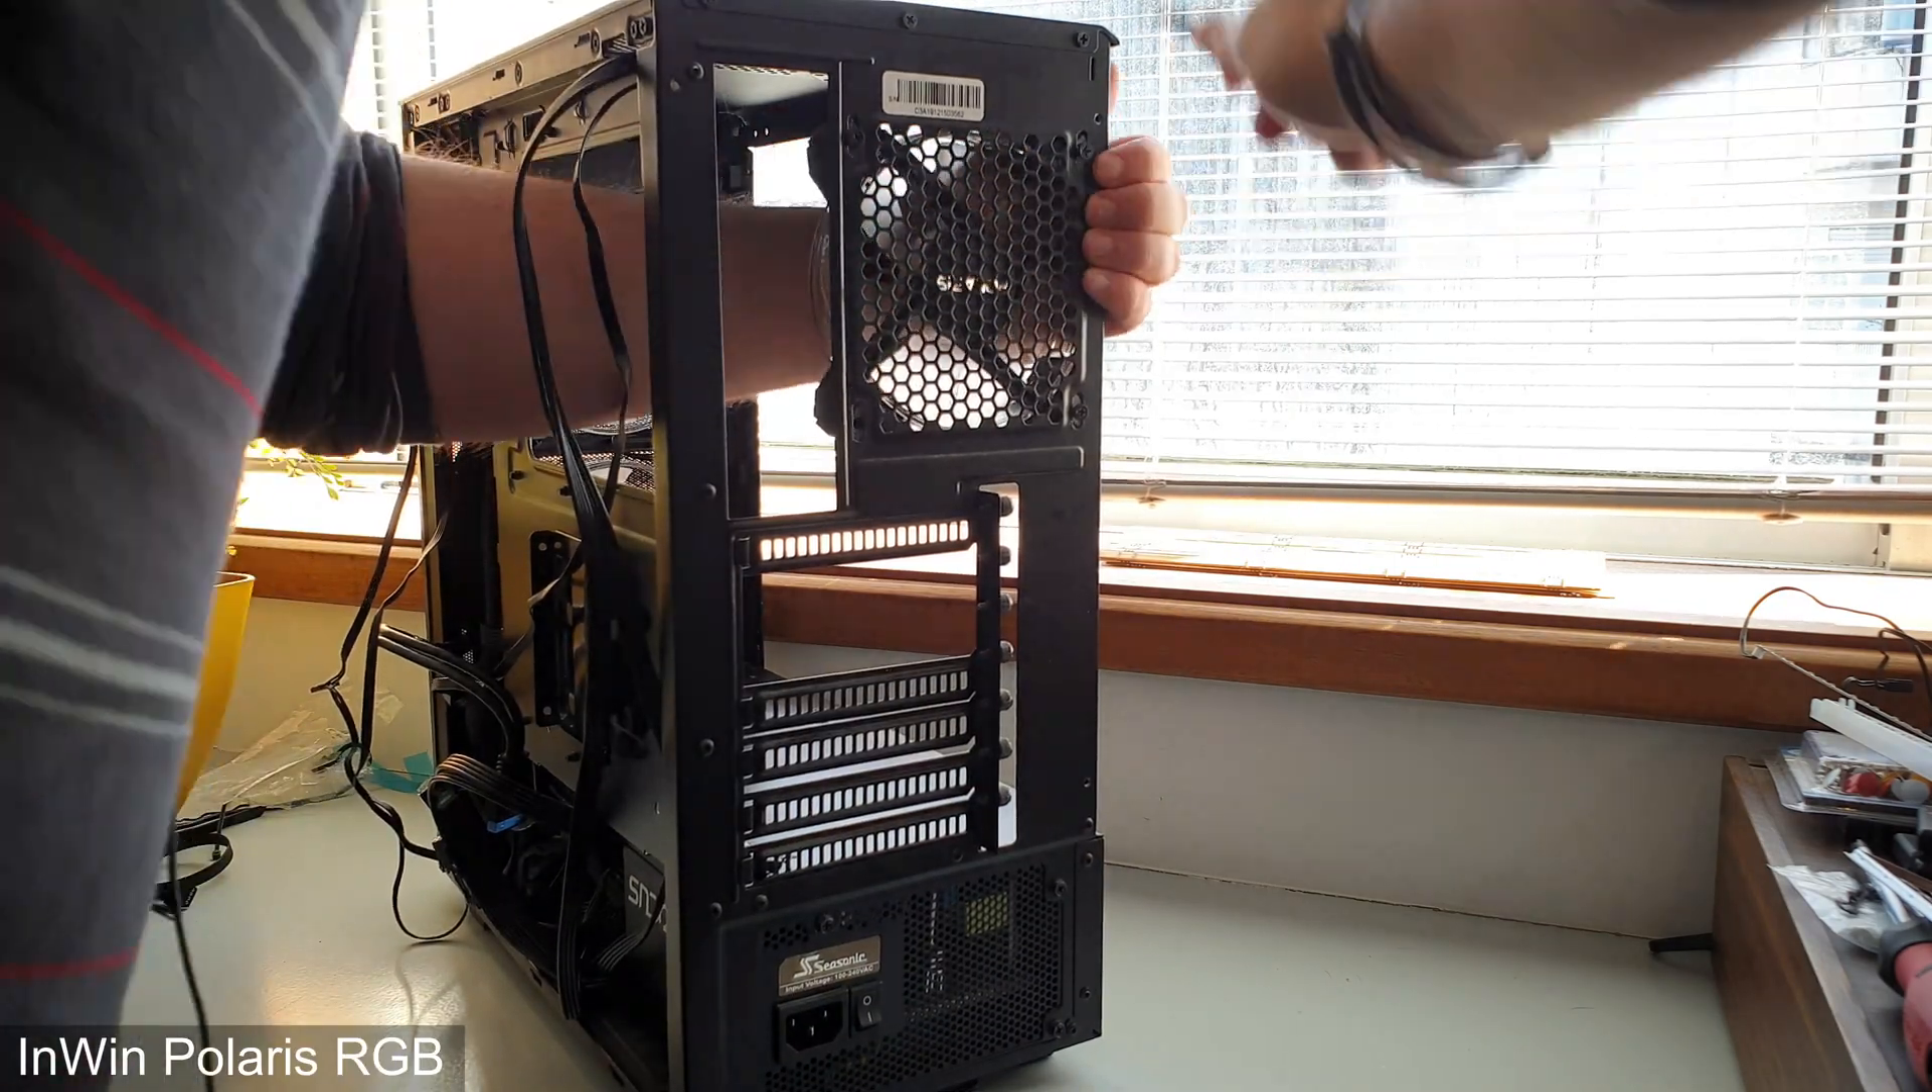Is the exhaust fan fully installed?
No.